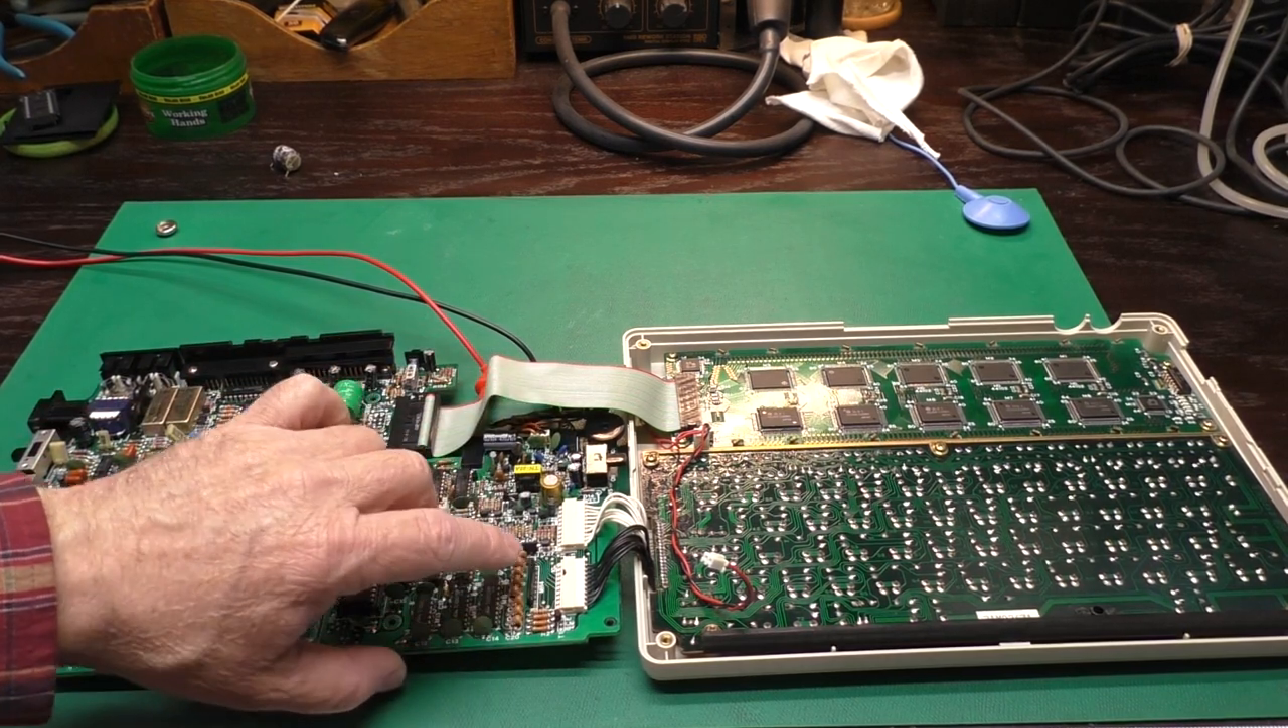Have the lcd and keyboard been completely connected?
Yes.